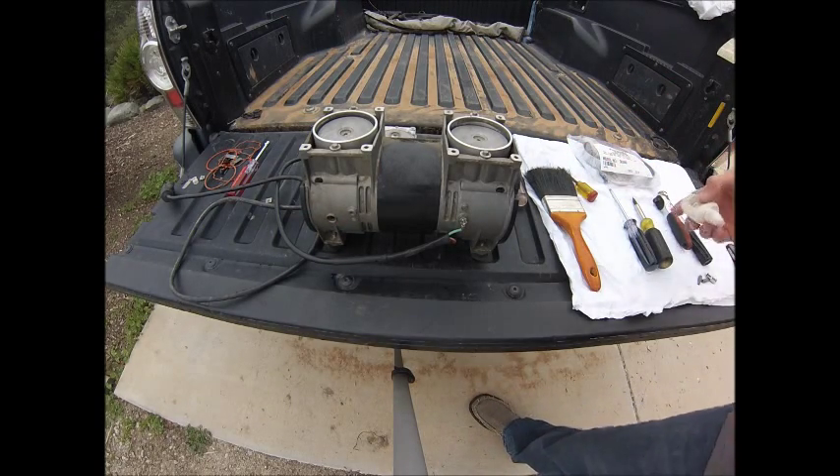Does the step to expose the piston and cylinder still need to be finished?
No.